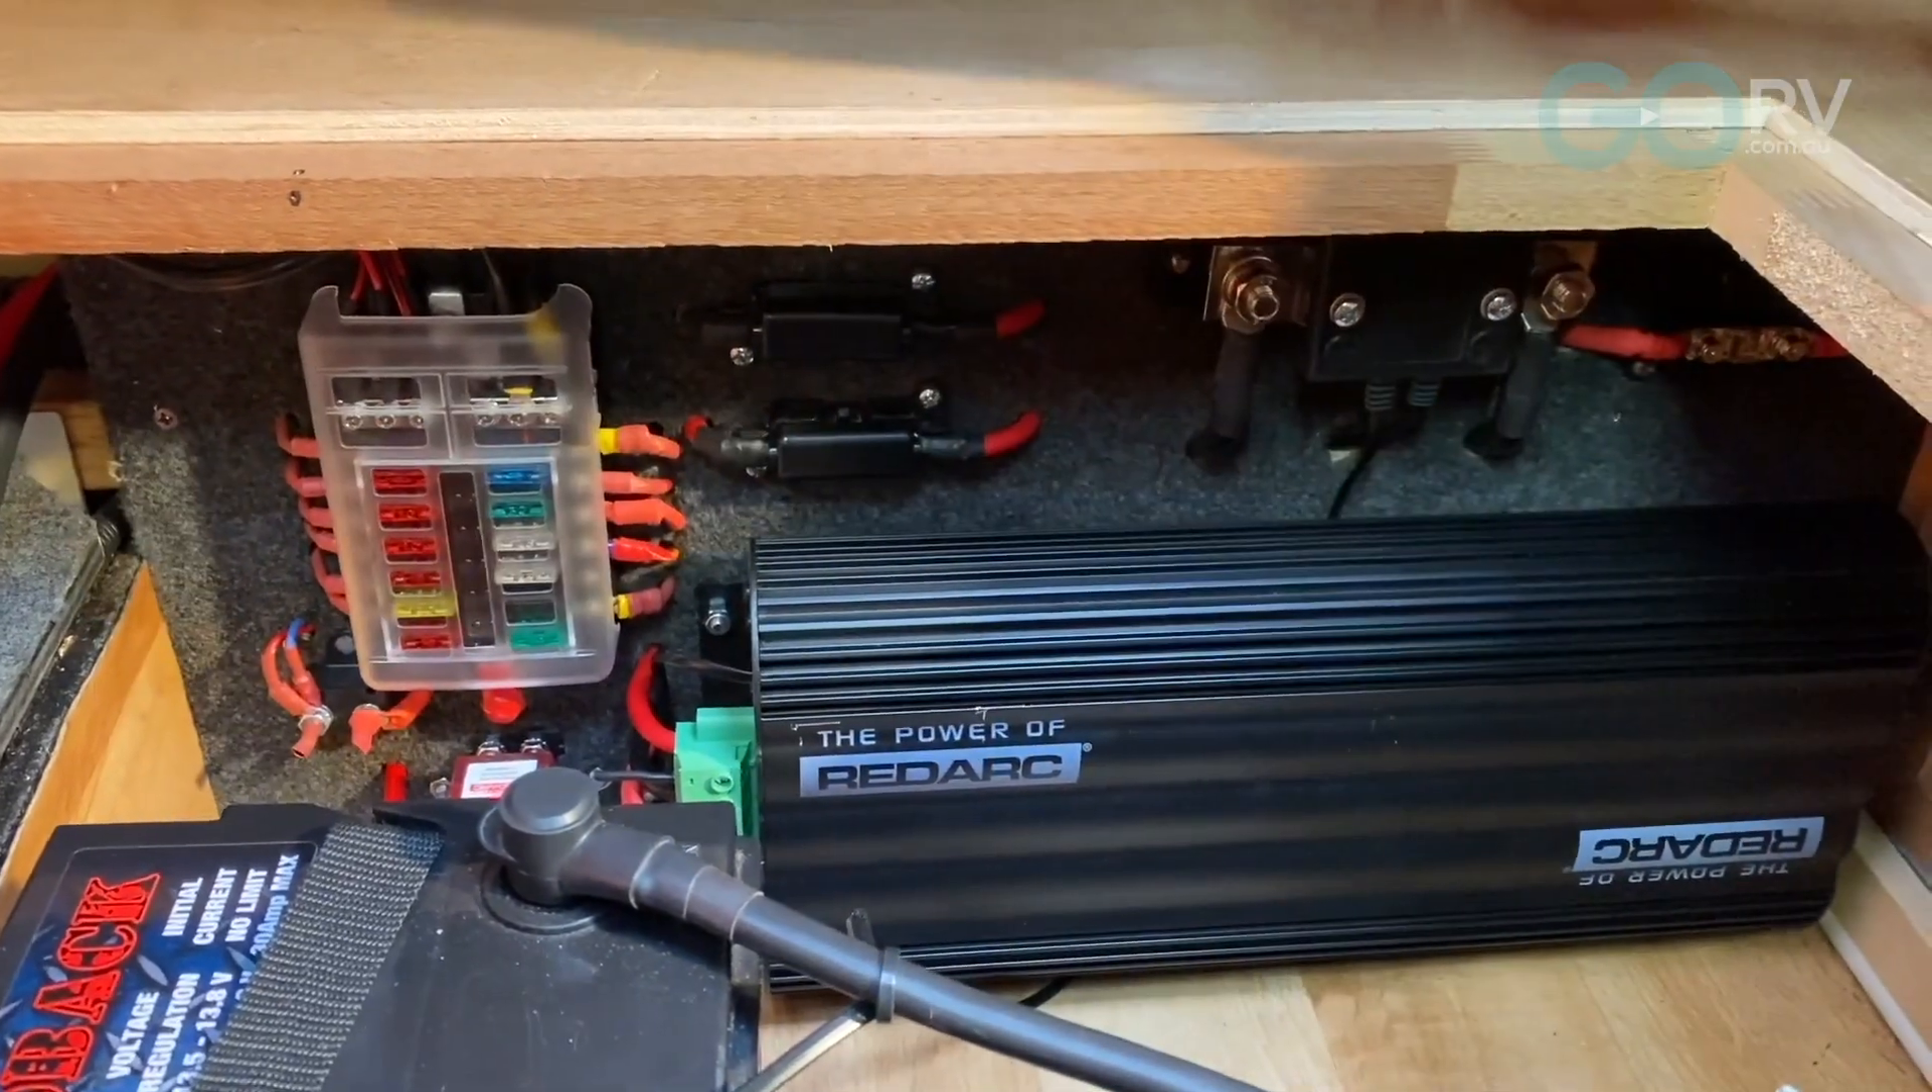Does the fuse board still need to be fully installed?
No.